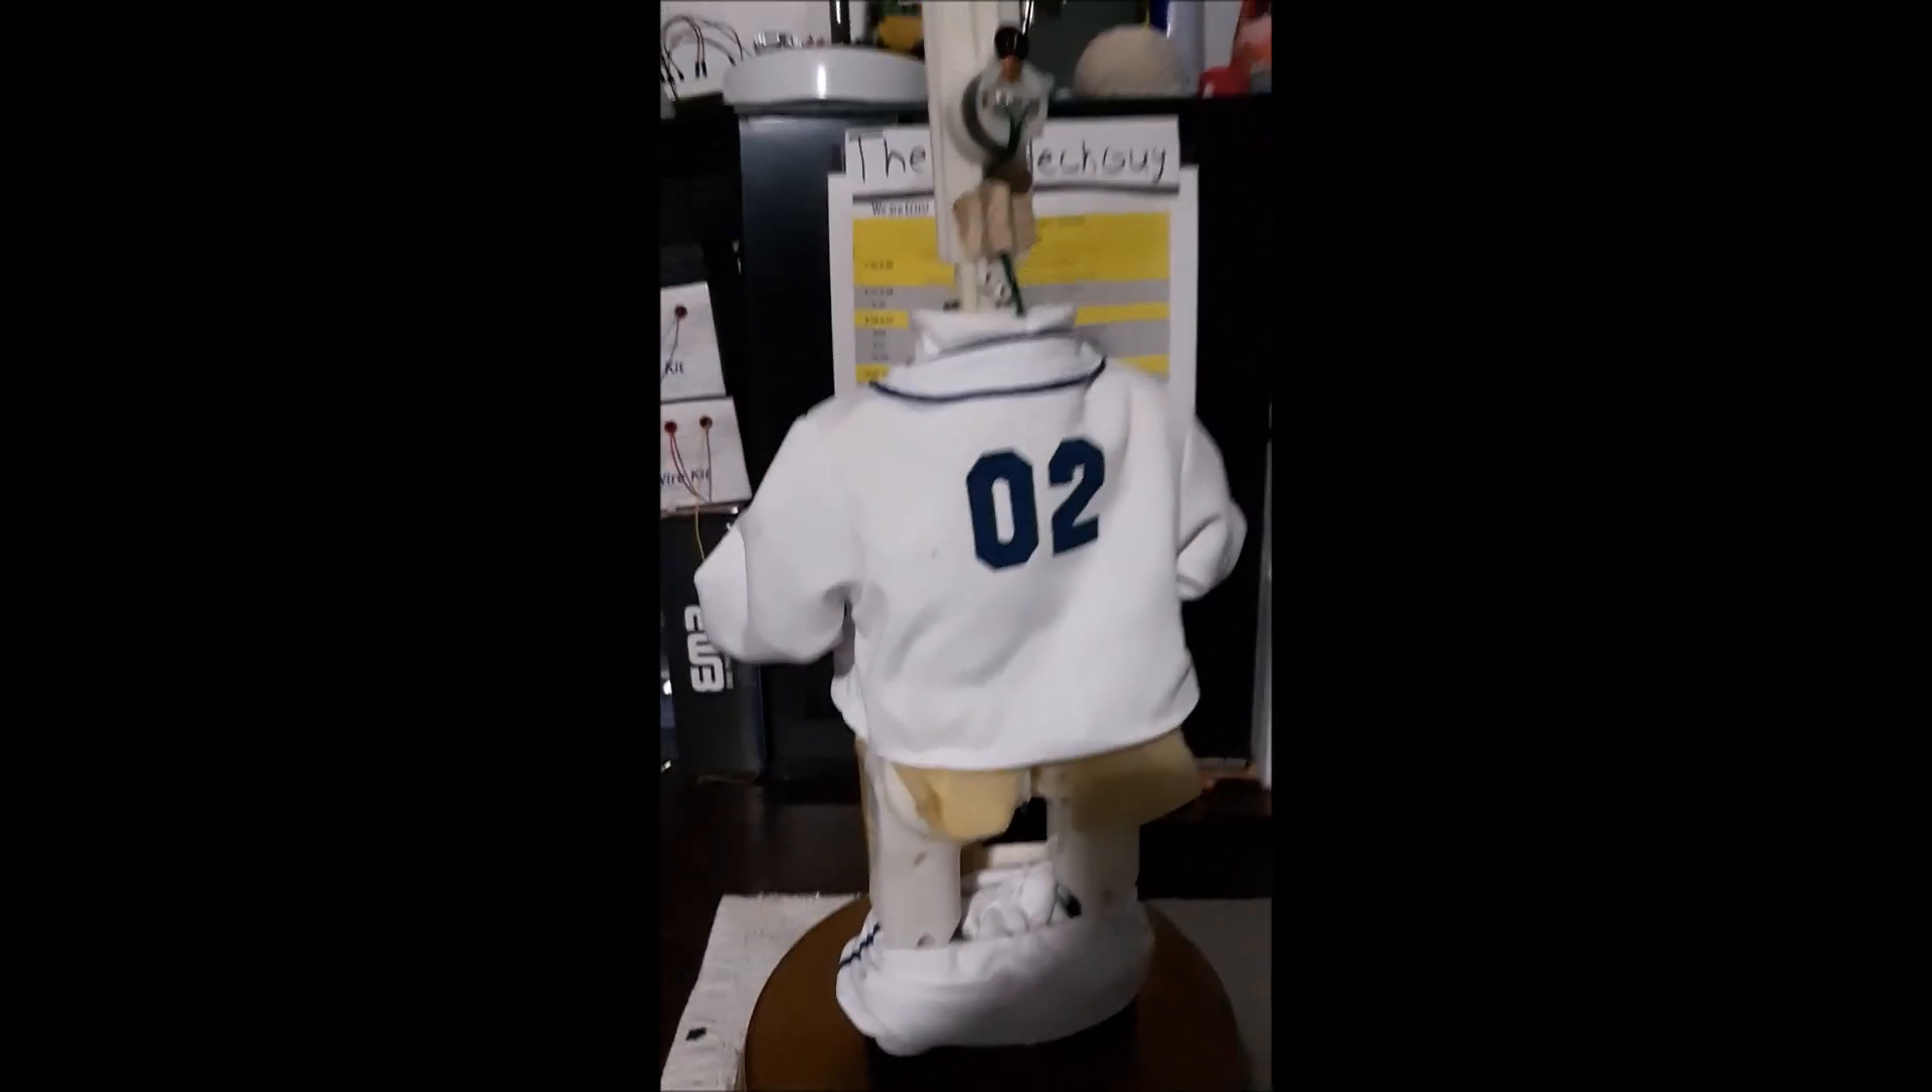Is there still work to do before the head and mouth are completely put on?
Yes.